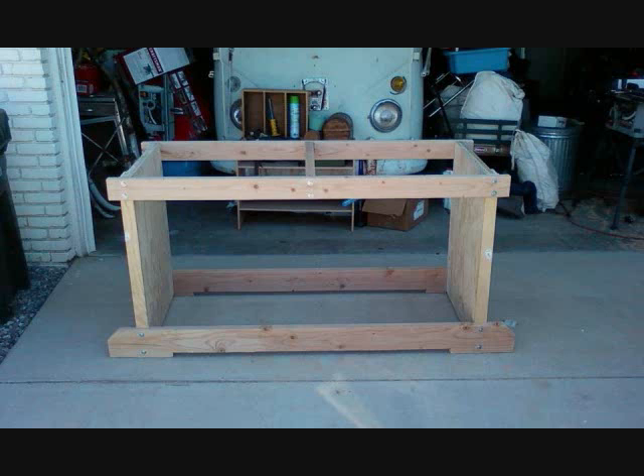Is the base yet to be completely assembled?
No.